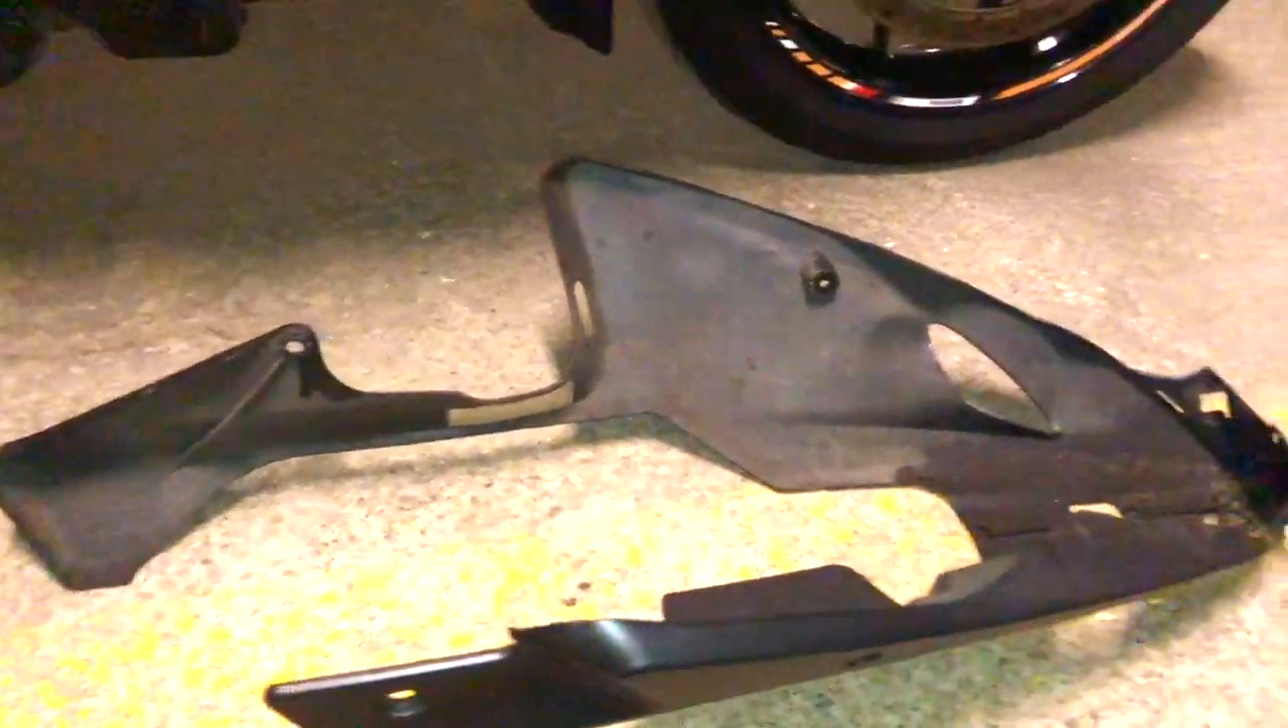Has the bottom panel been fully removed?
Yes.